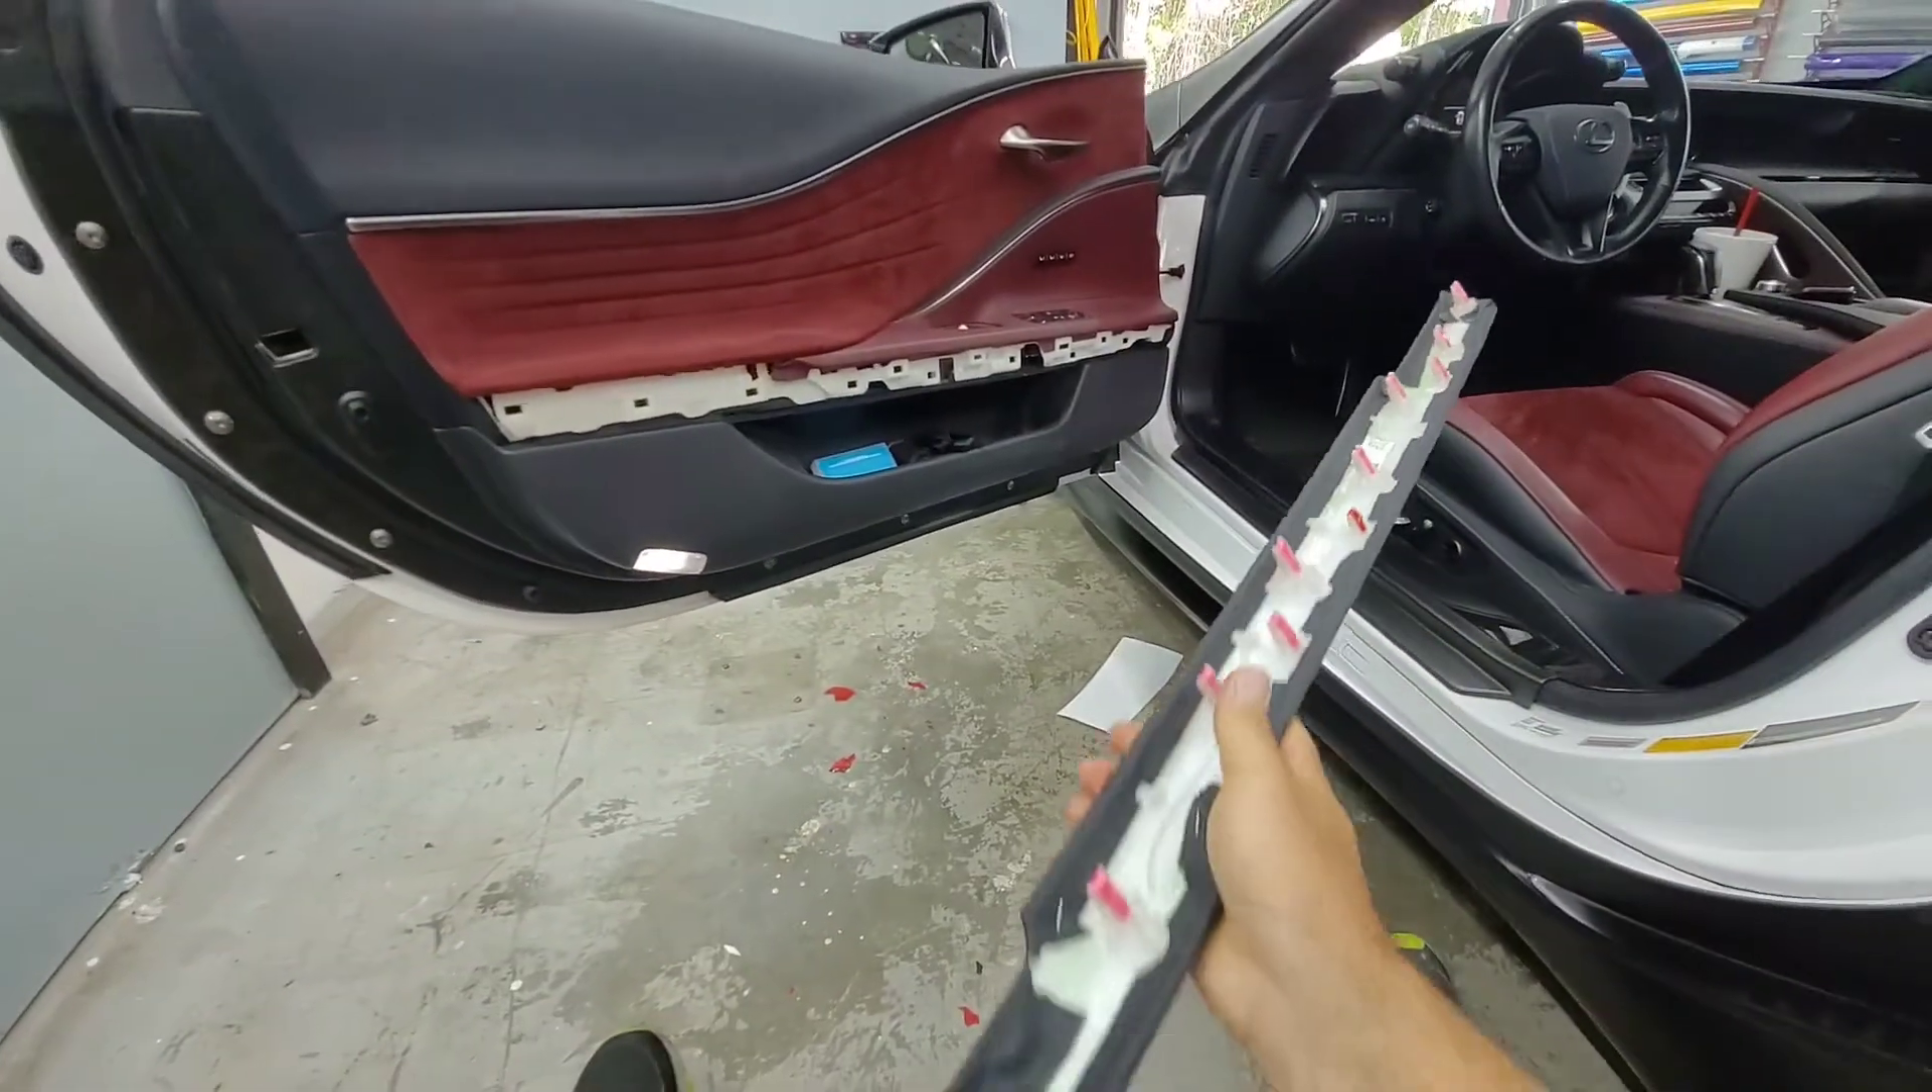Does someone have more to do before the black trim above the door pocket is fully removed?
No.